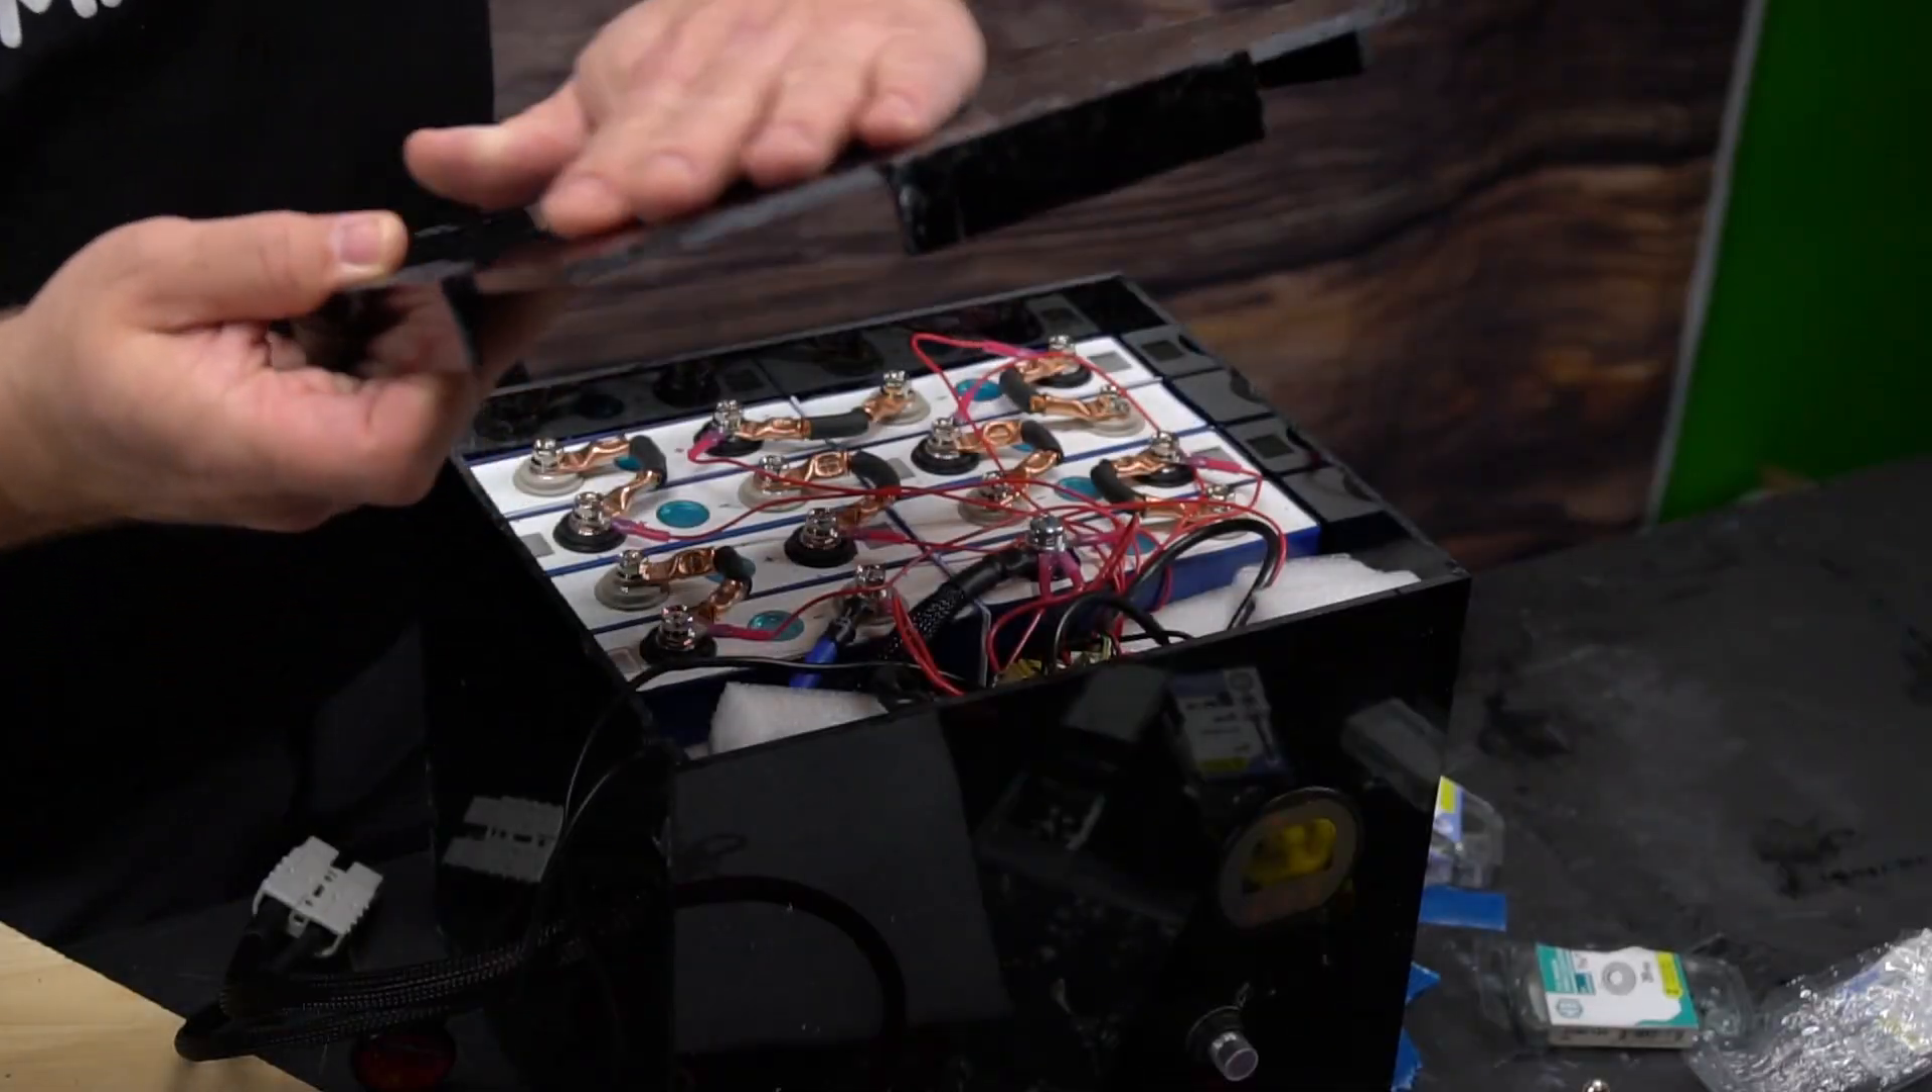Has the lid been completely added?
No.